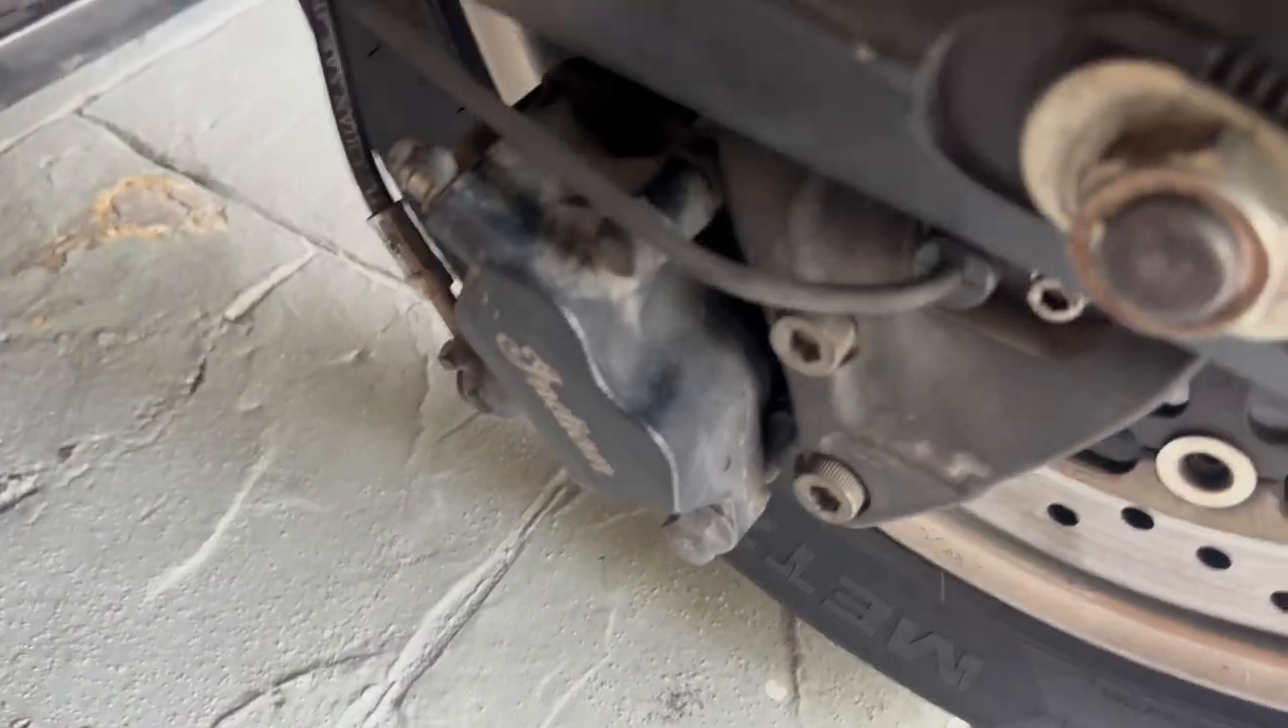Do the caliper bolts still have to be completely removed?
Yes.